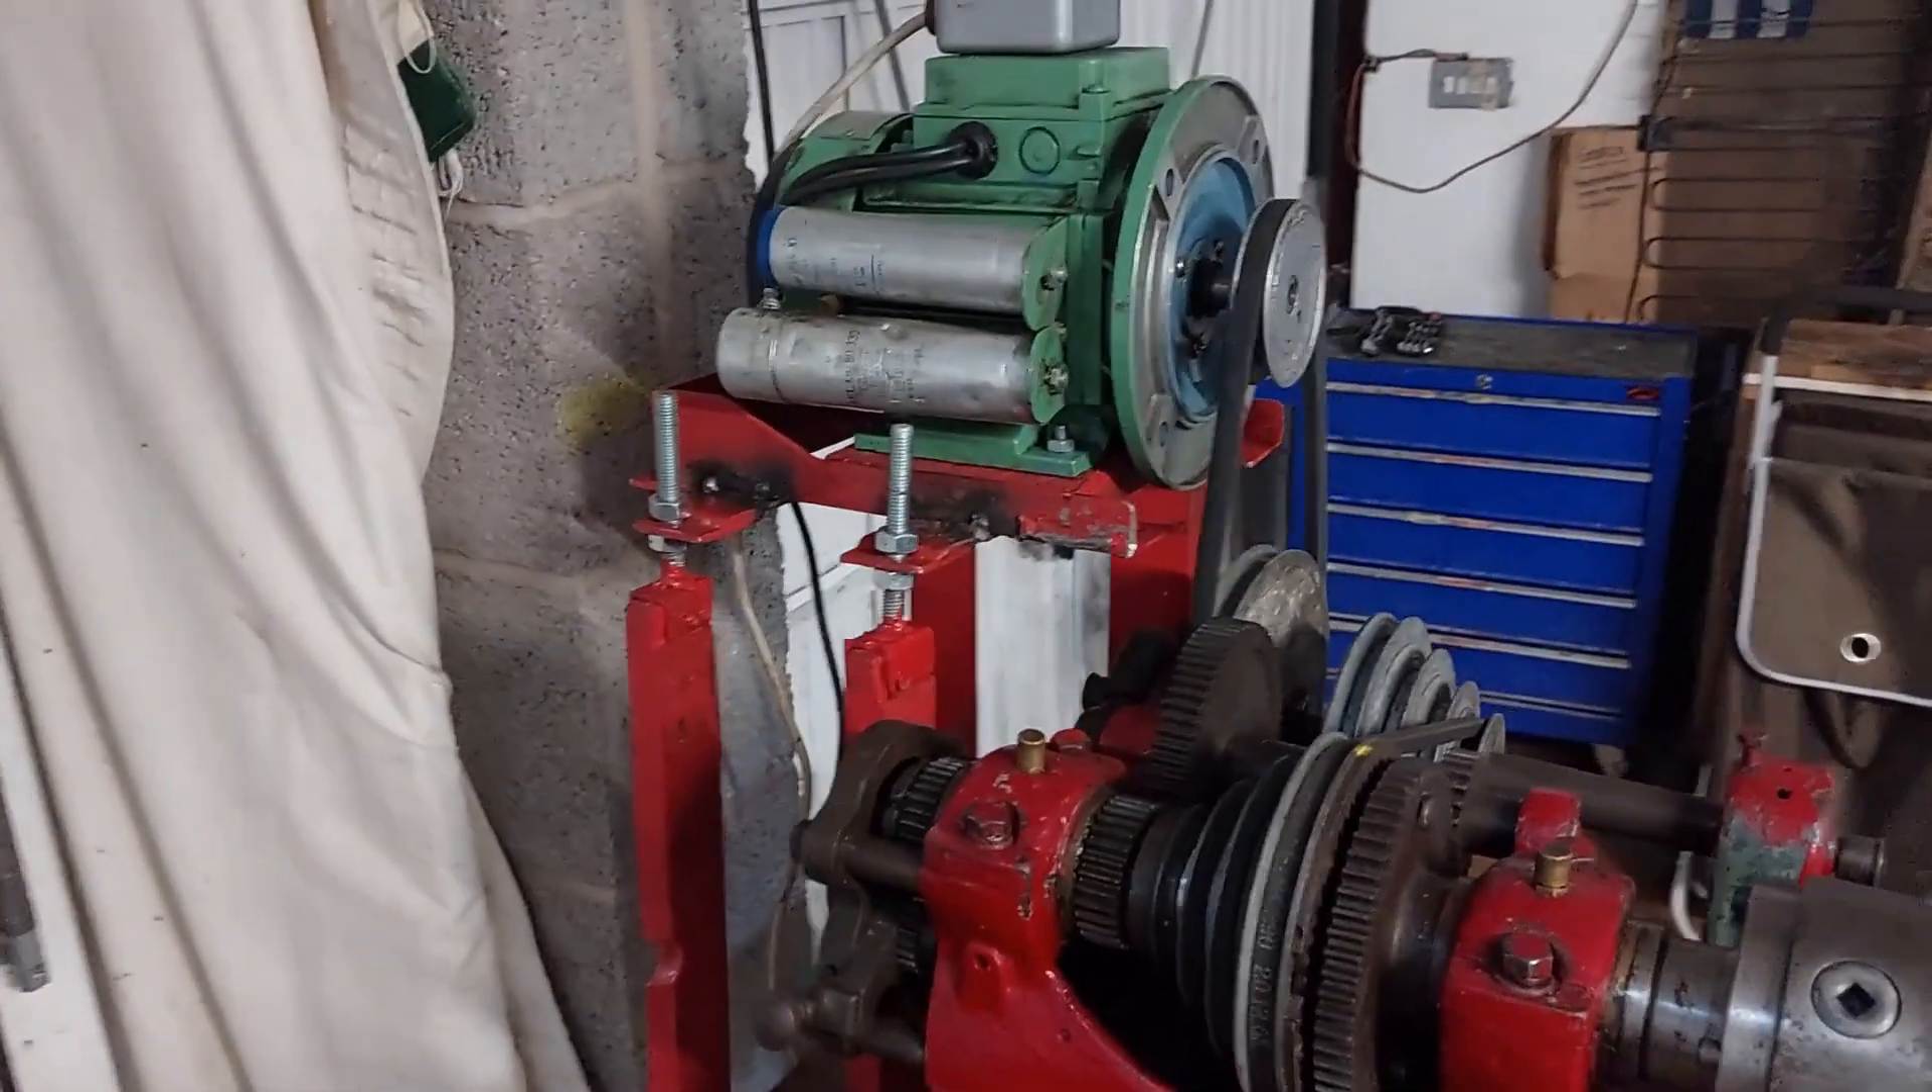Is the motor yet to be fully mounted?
No.